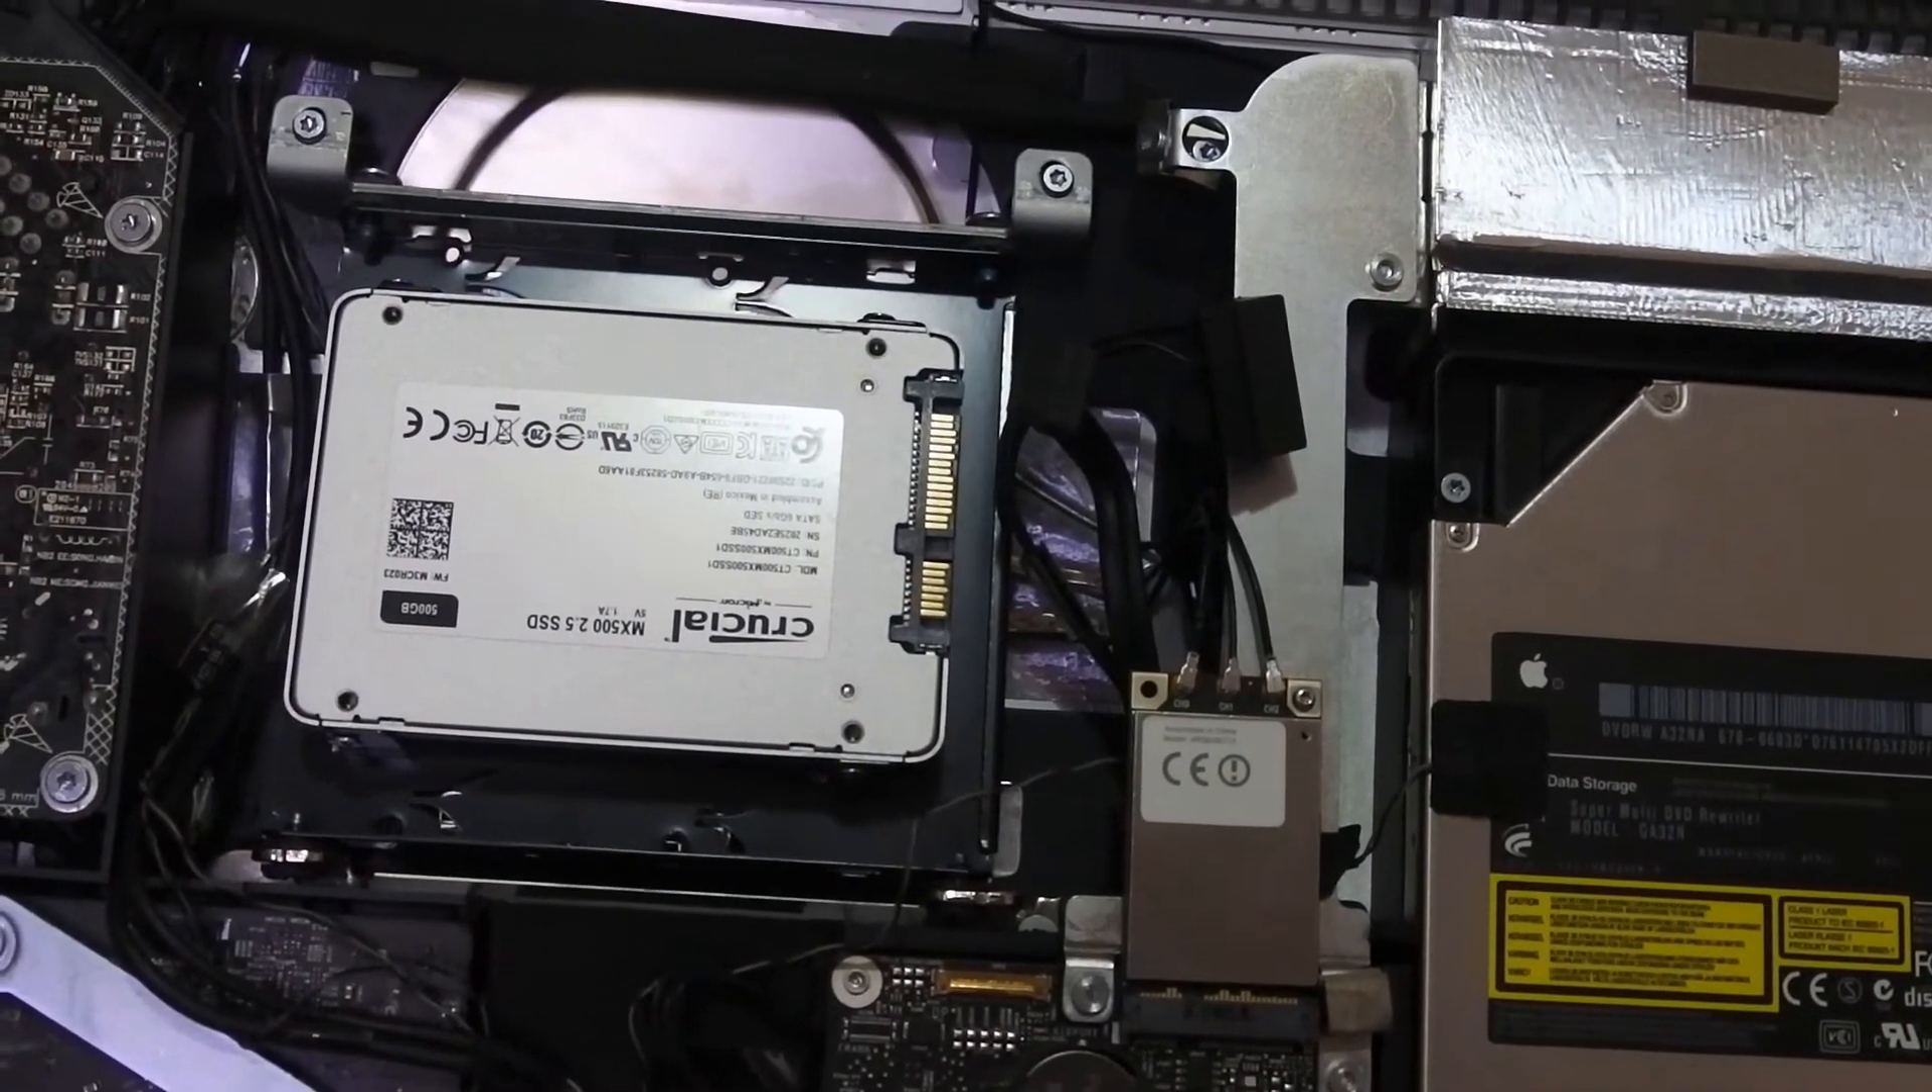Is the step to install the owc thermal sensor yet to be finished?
Yes.